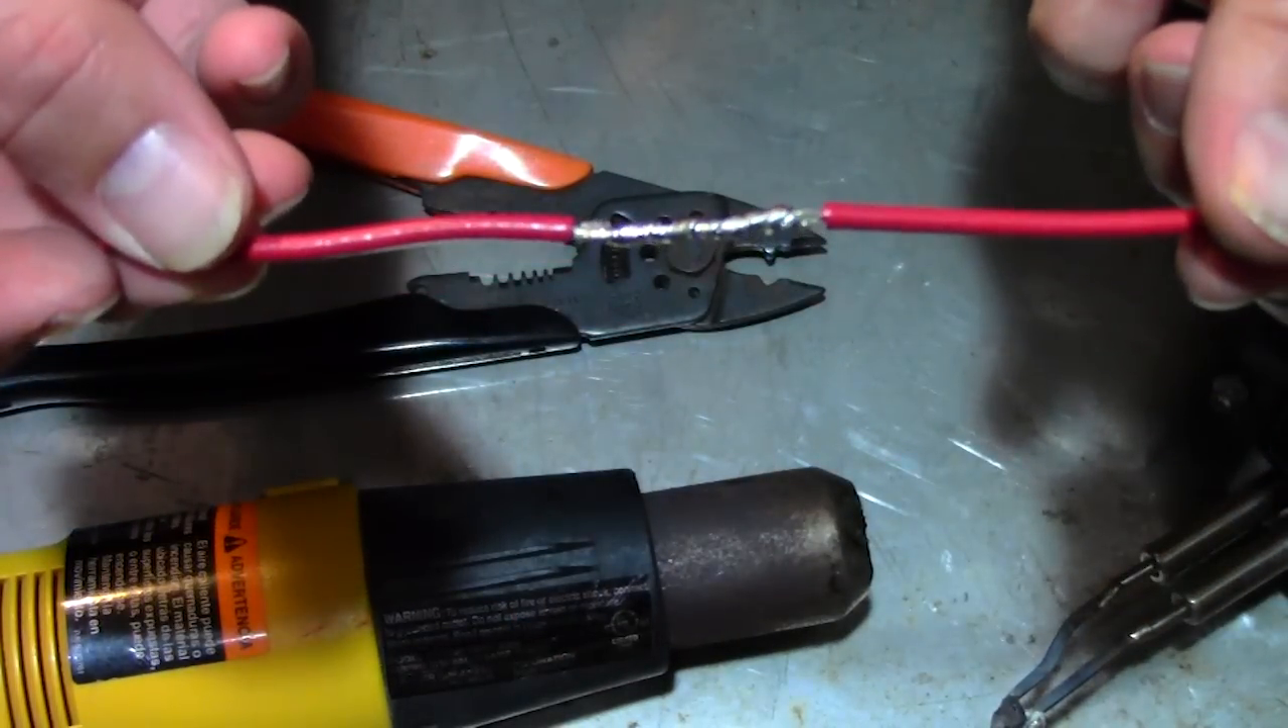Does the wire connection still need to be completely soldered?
No.